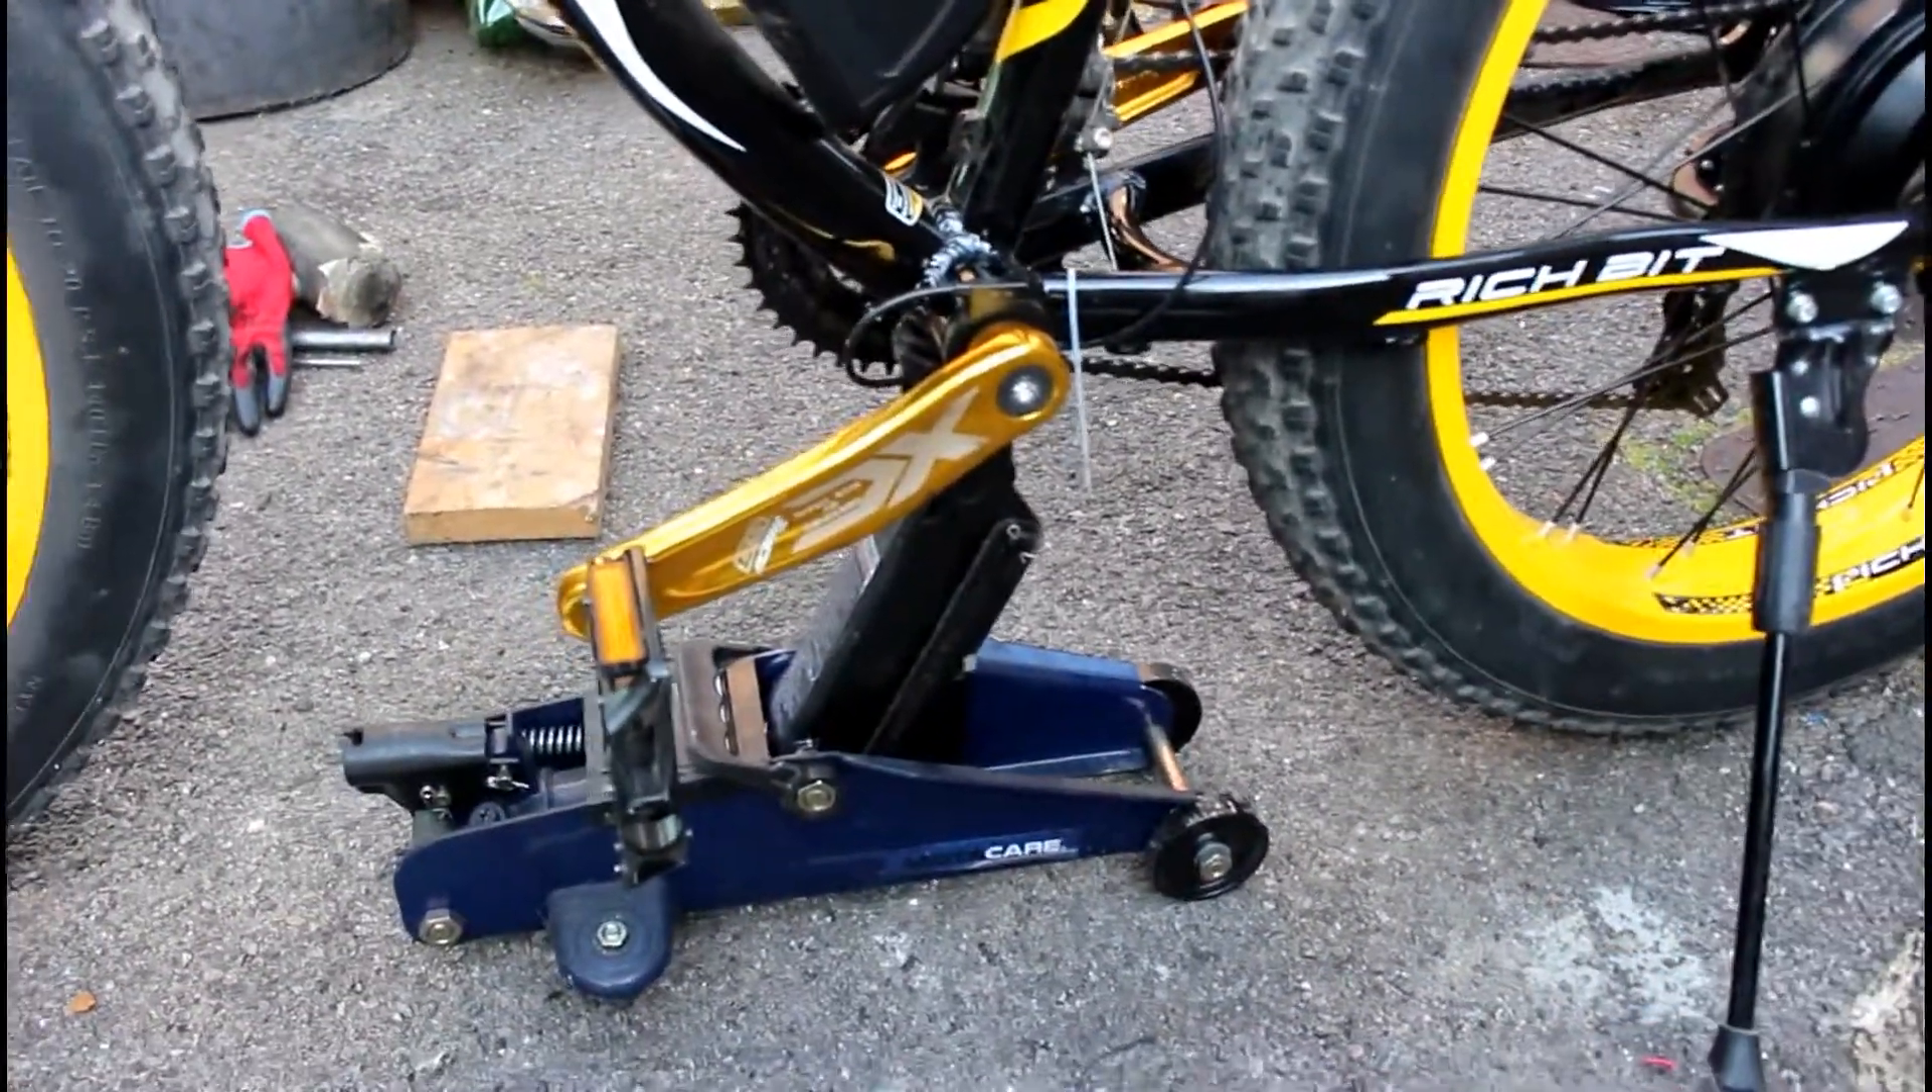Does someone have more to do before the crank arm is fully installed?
No.